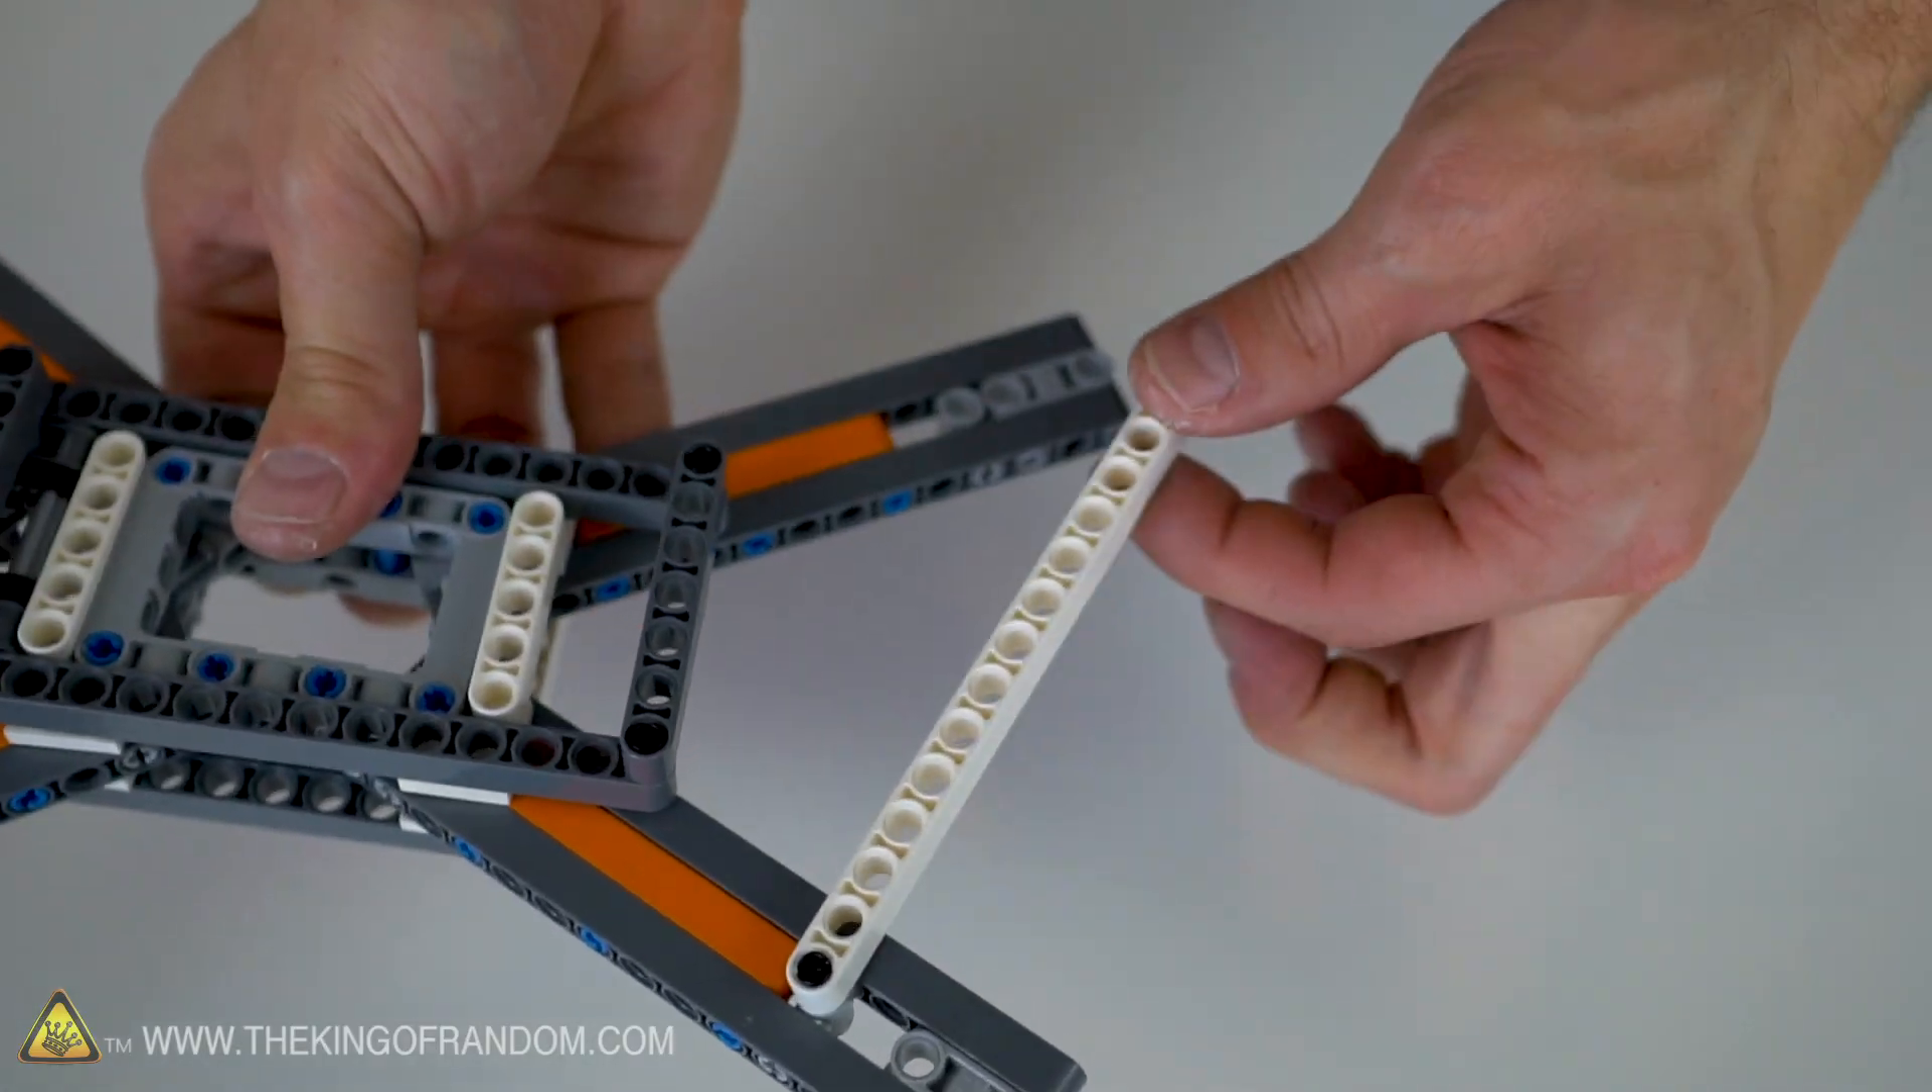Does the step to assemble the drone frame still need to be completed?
Yes.